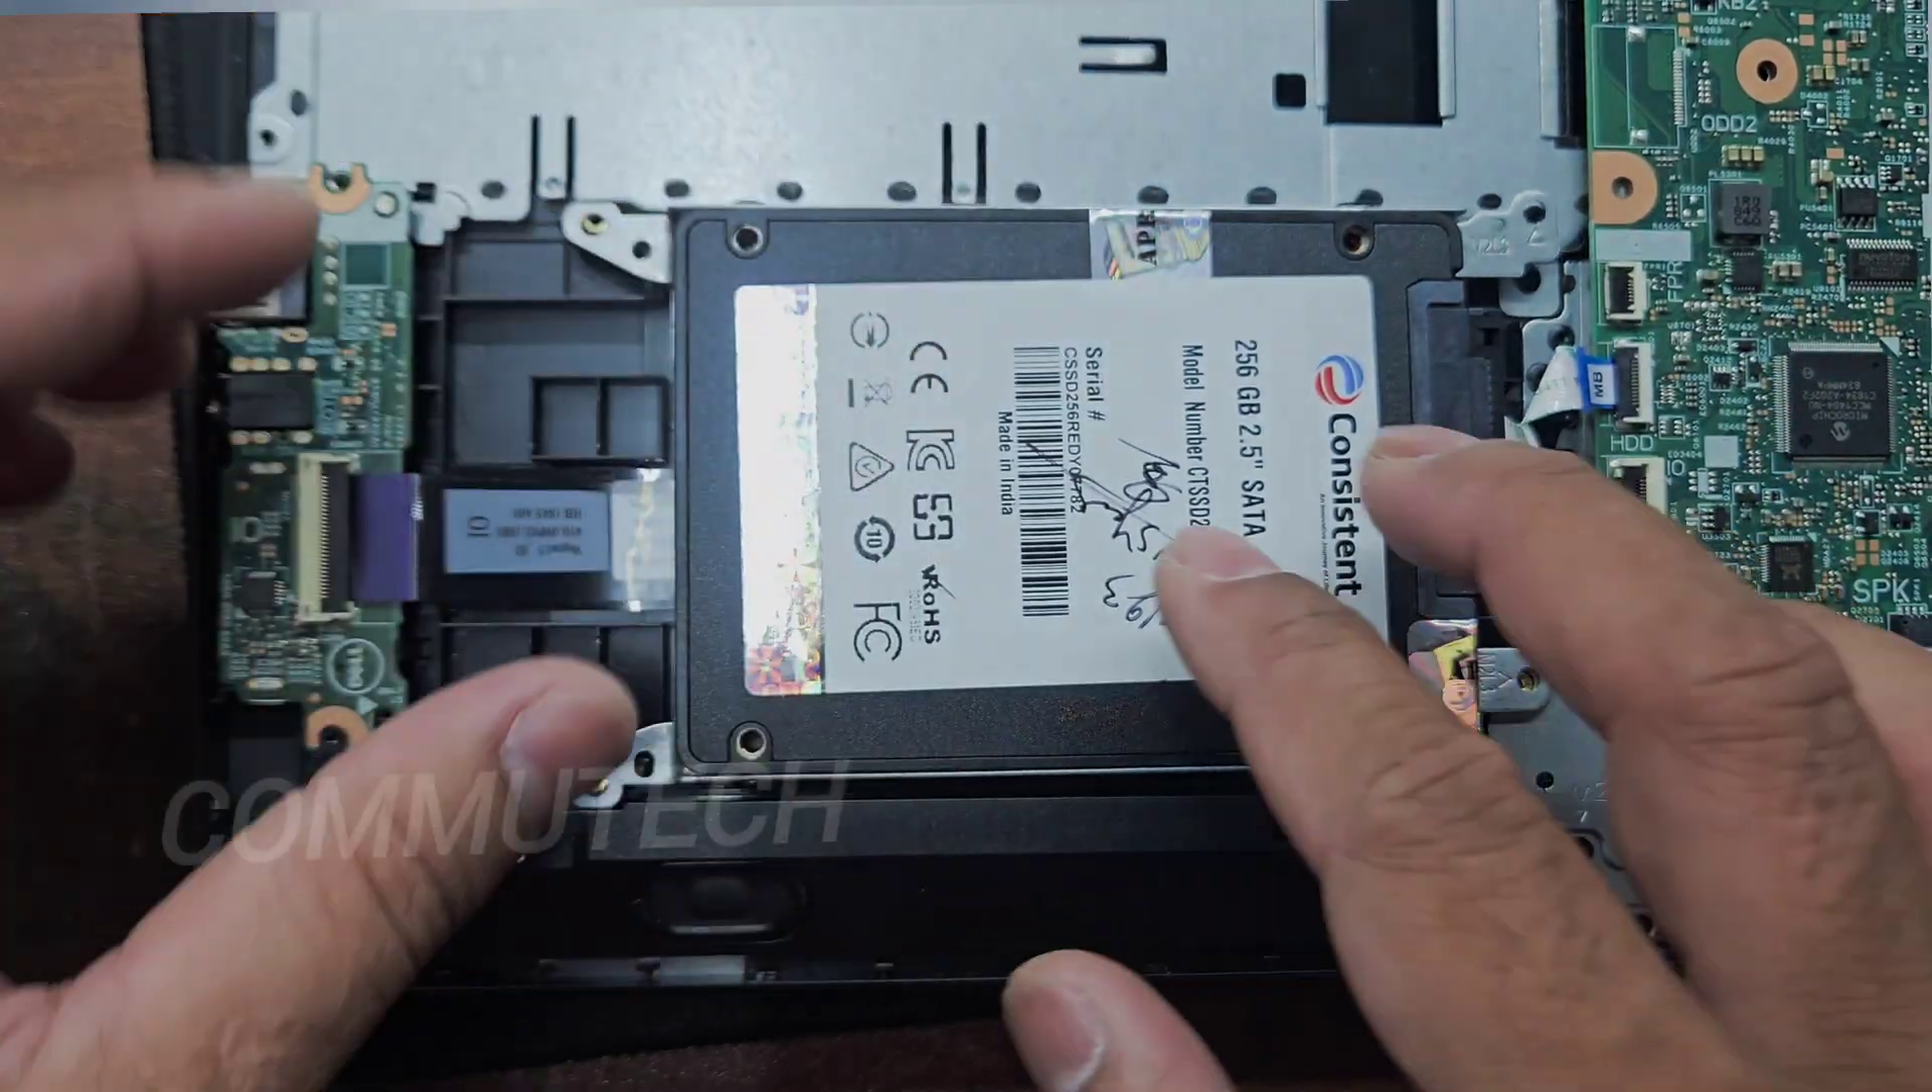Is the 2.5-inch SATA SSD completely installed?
No.